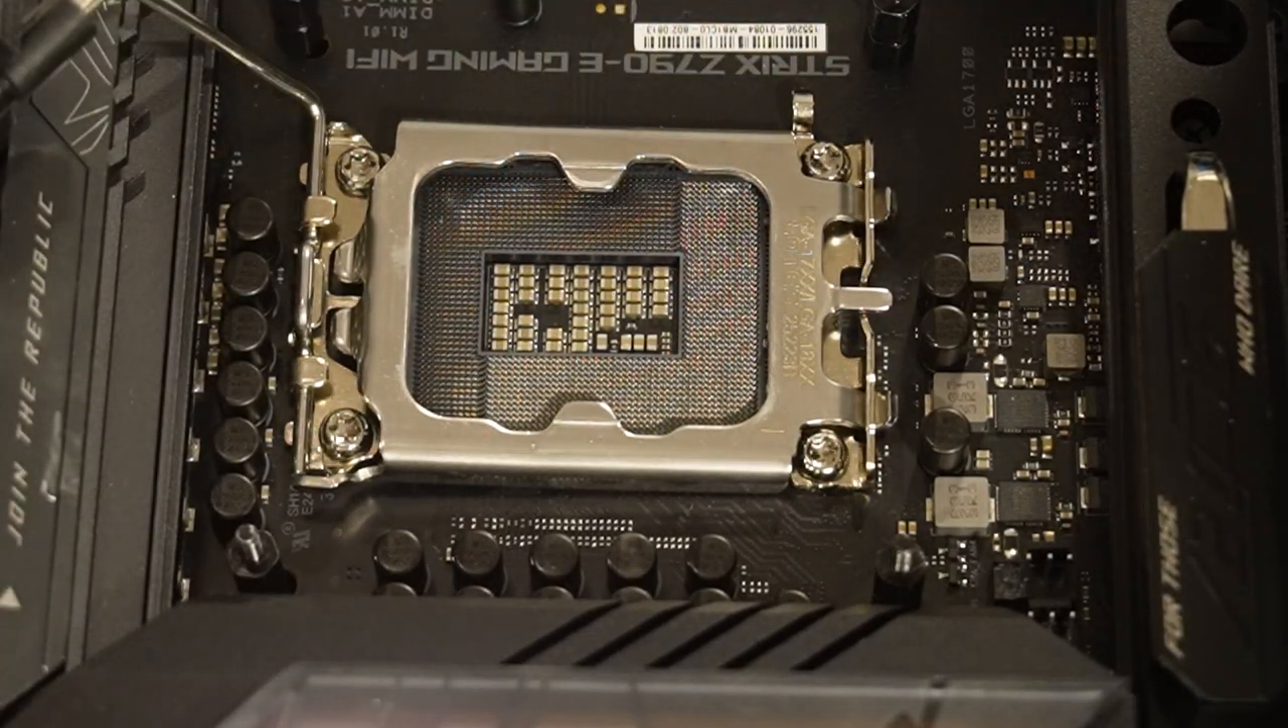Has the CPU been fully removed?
Yes.